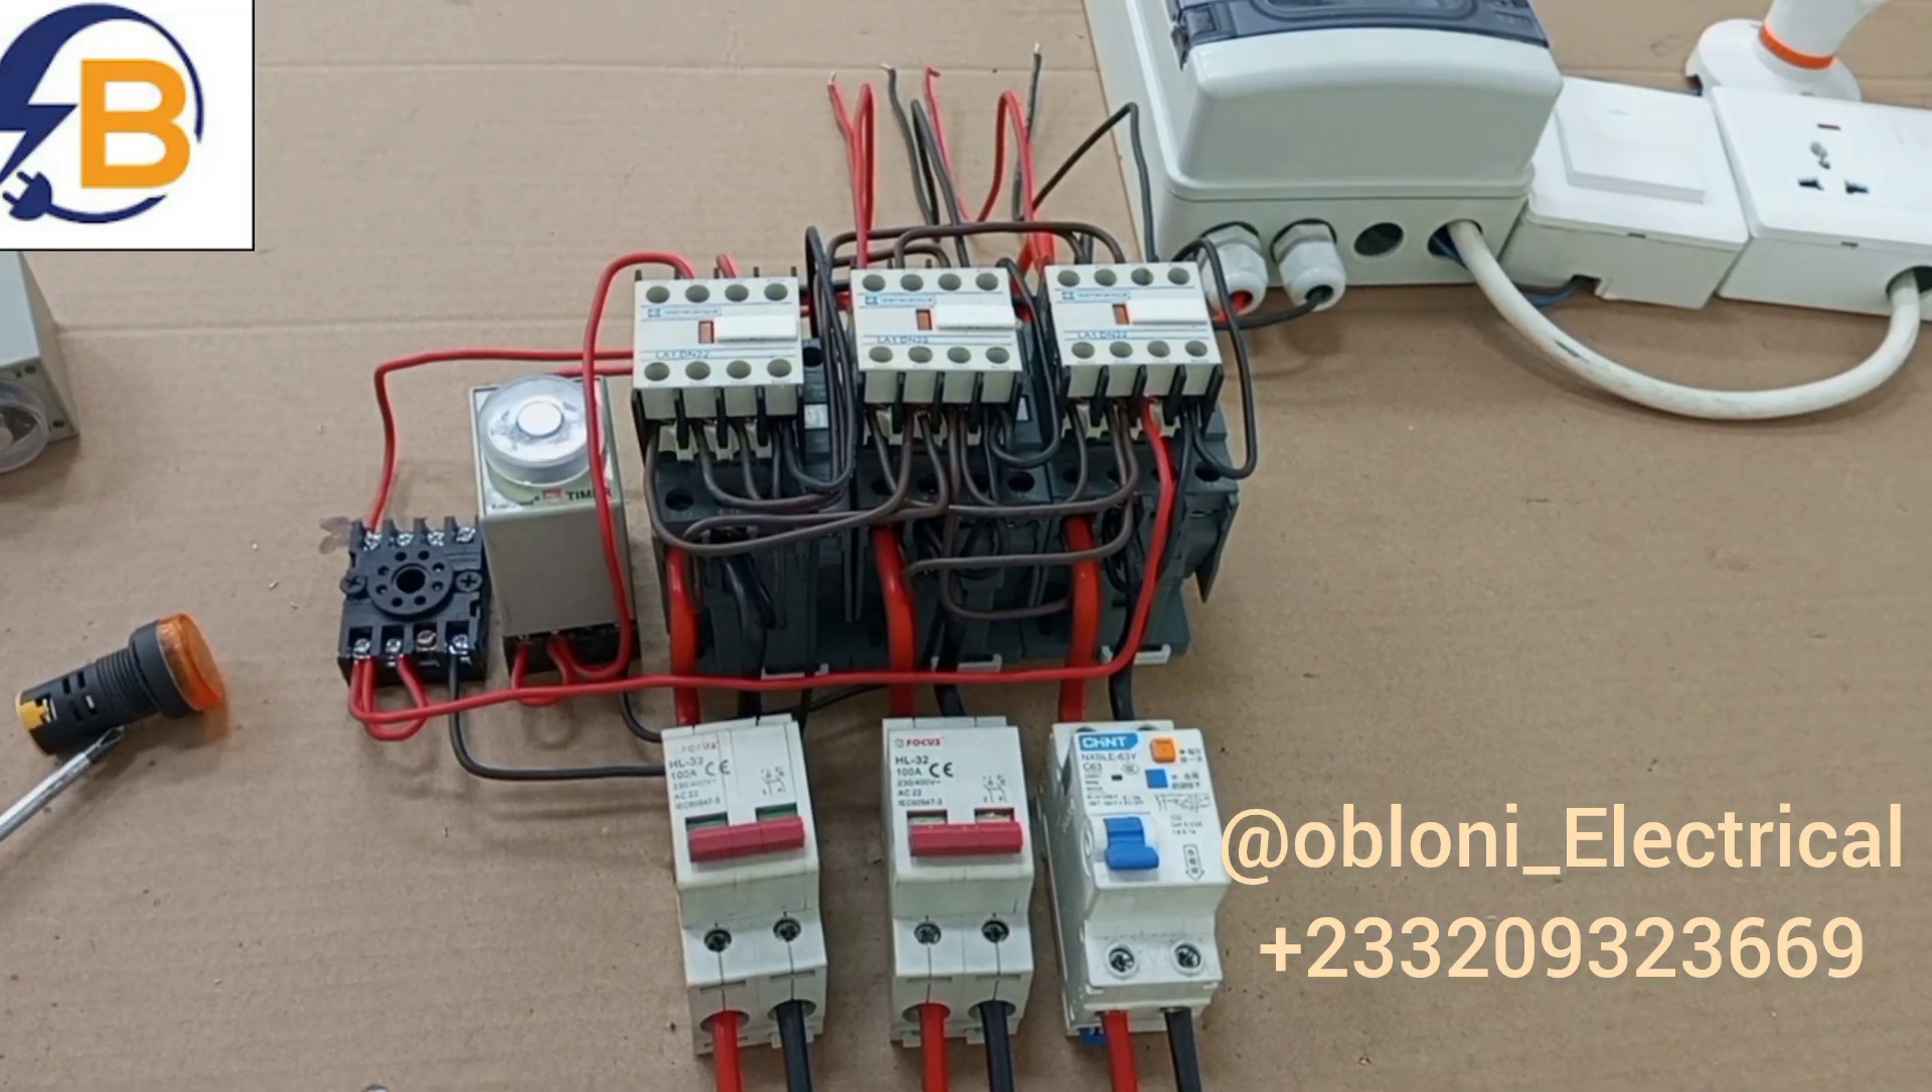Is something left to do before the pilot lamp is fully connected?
Yes.